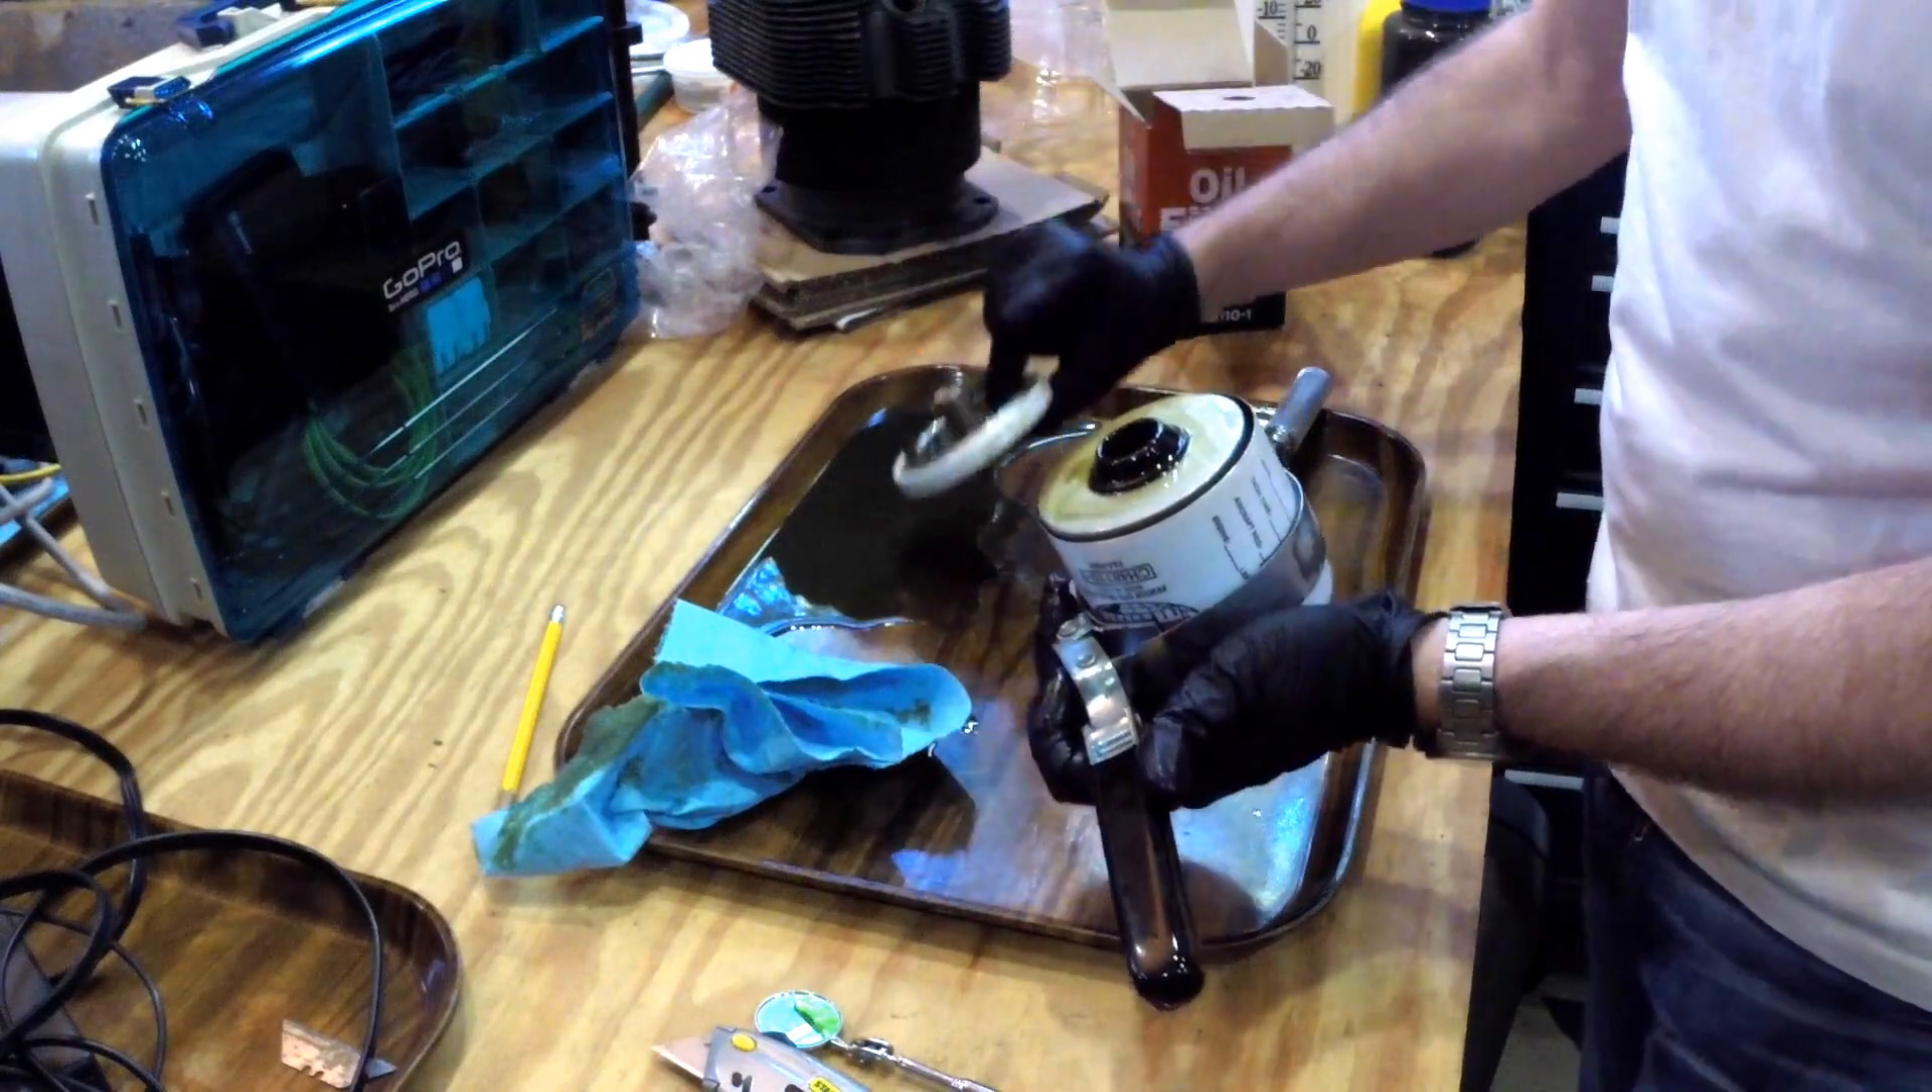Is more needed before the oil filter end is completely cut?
No.